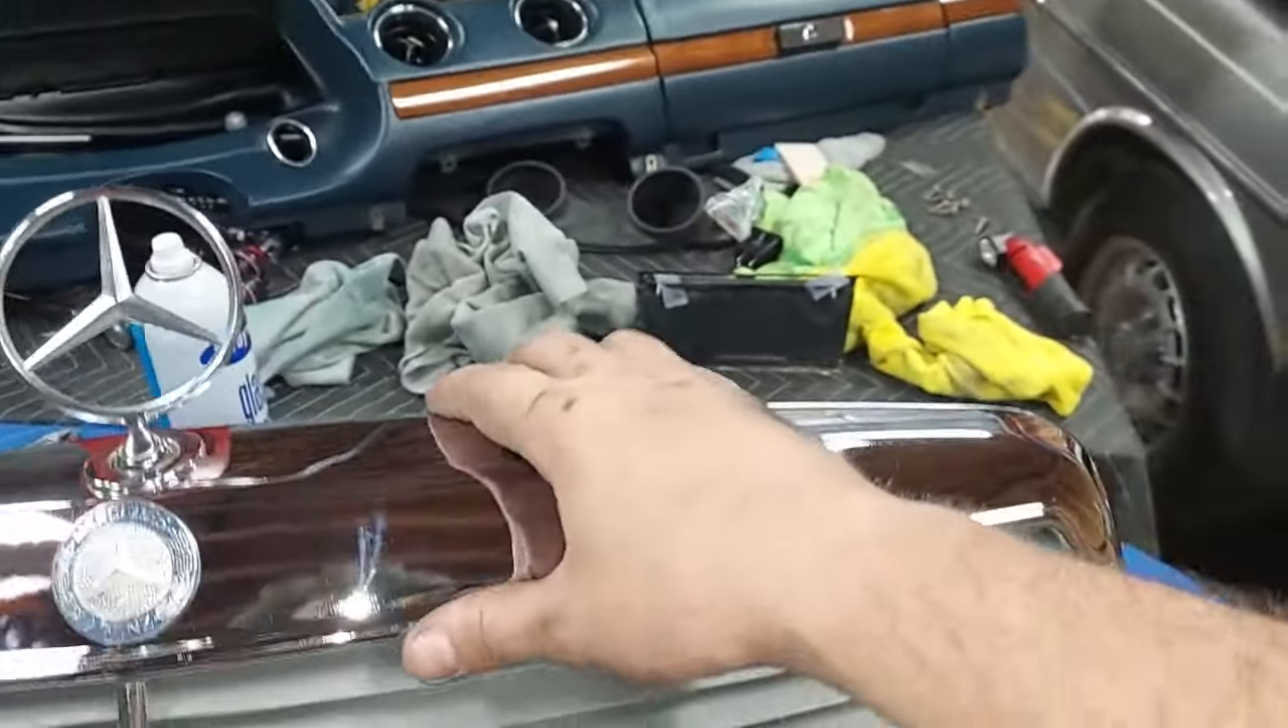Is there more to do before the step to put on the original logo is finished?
No.